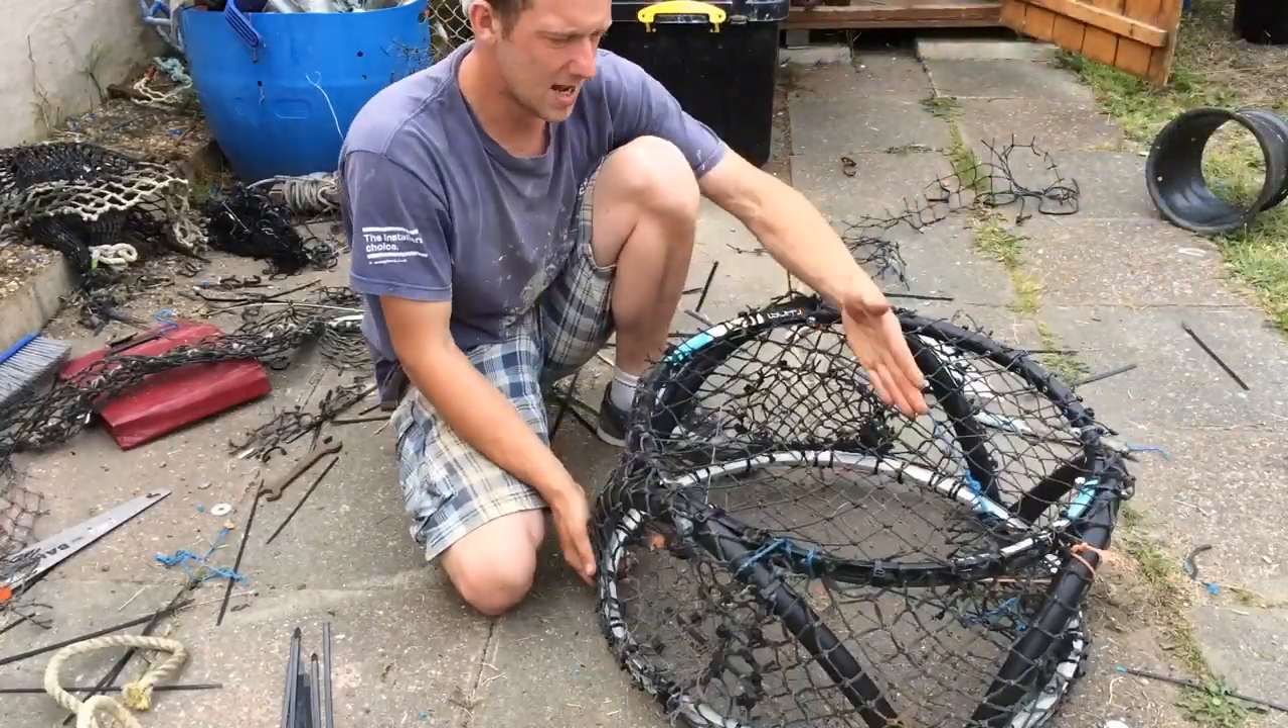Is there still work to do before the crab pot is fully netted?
No.